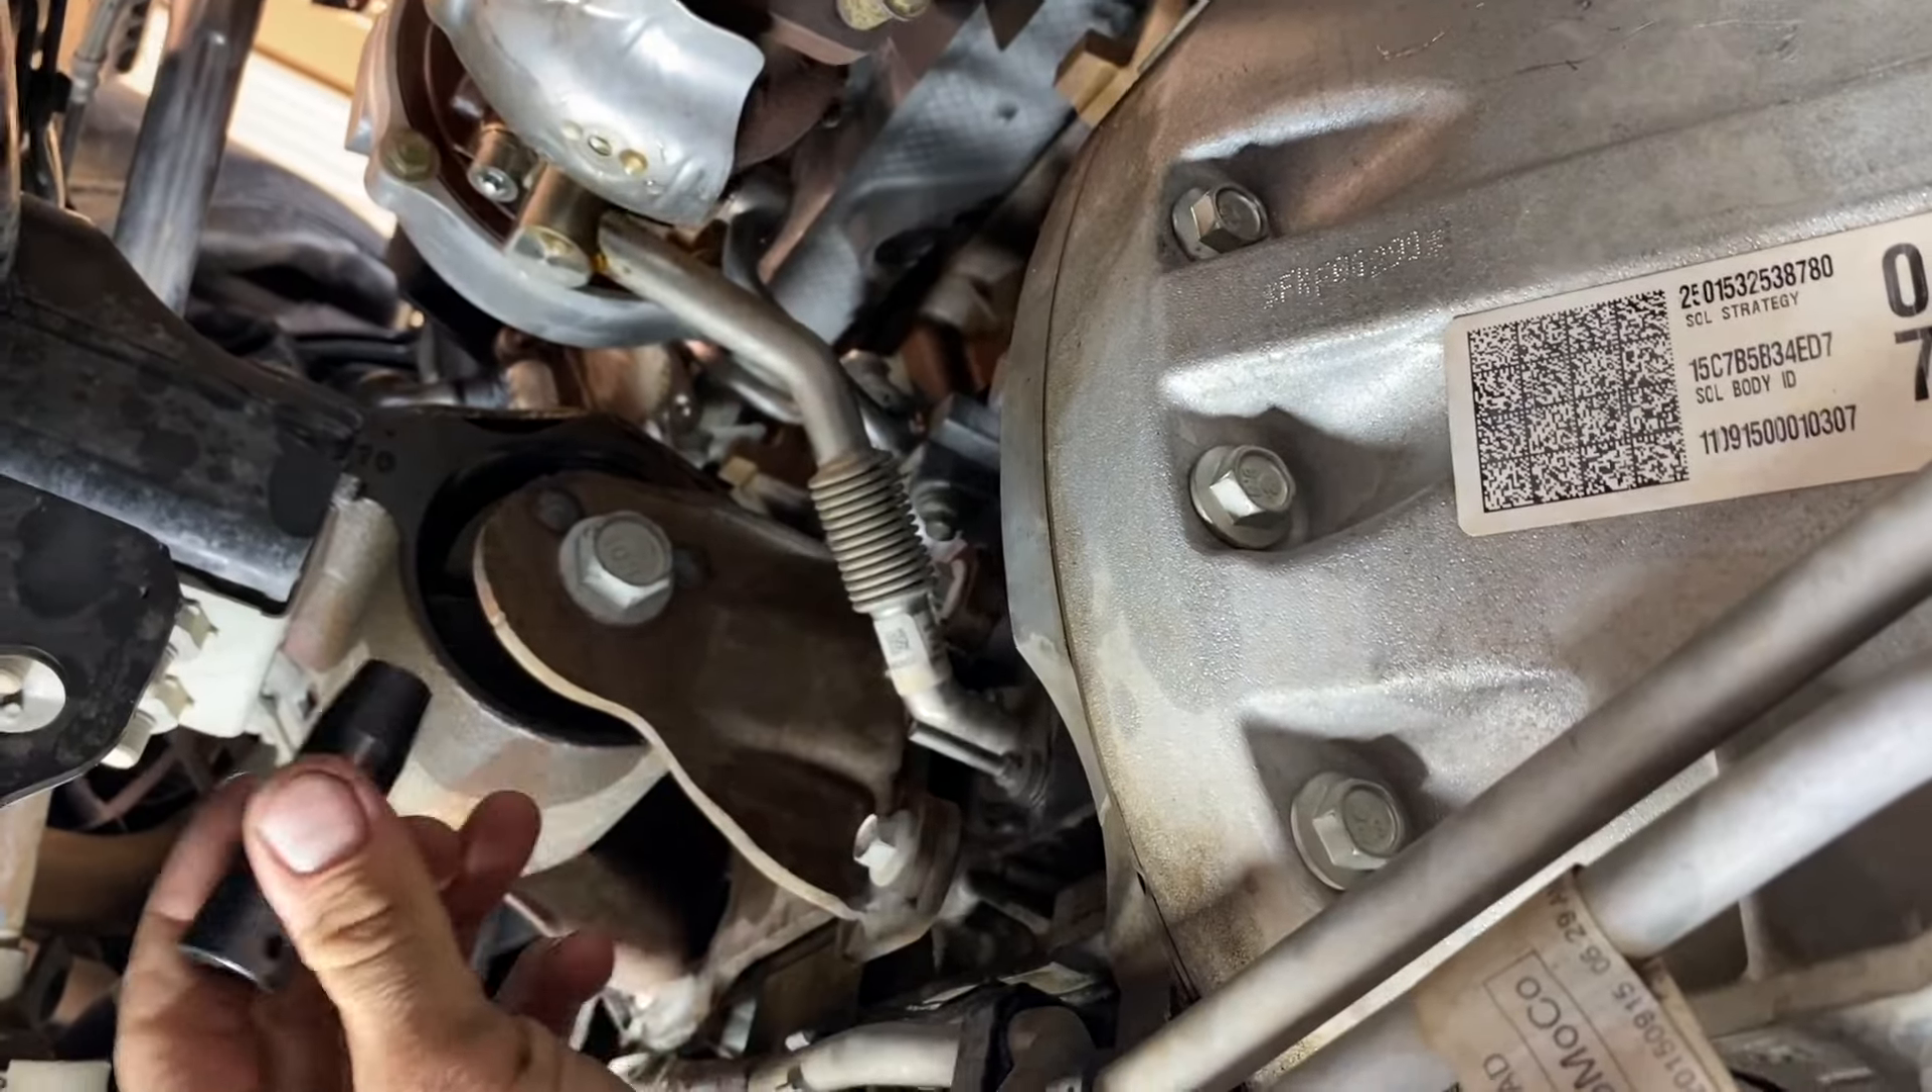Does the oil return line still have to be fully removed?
Yes.